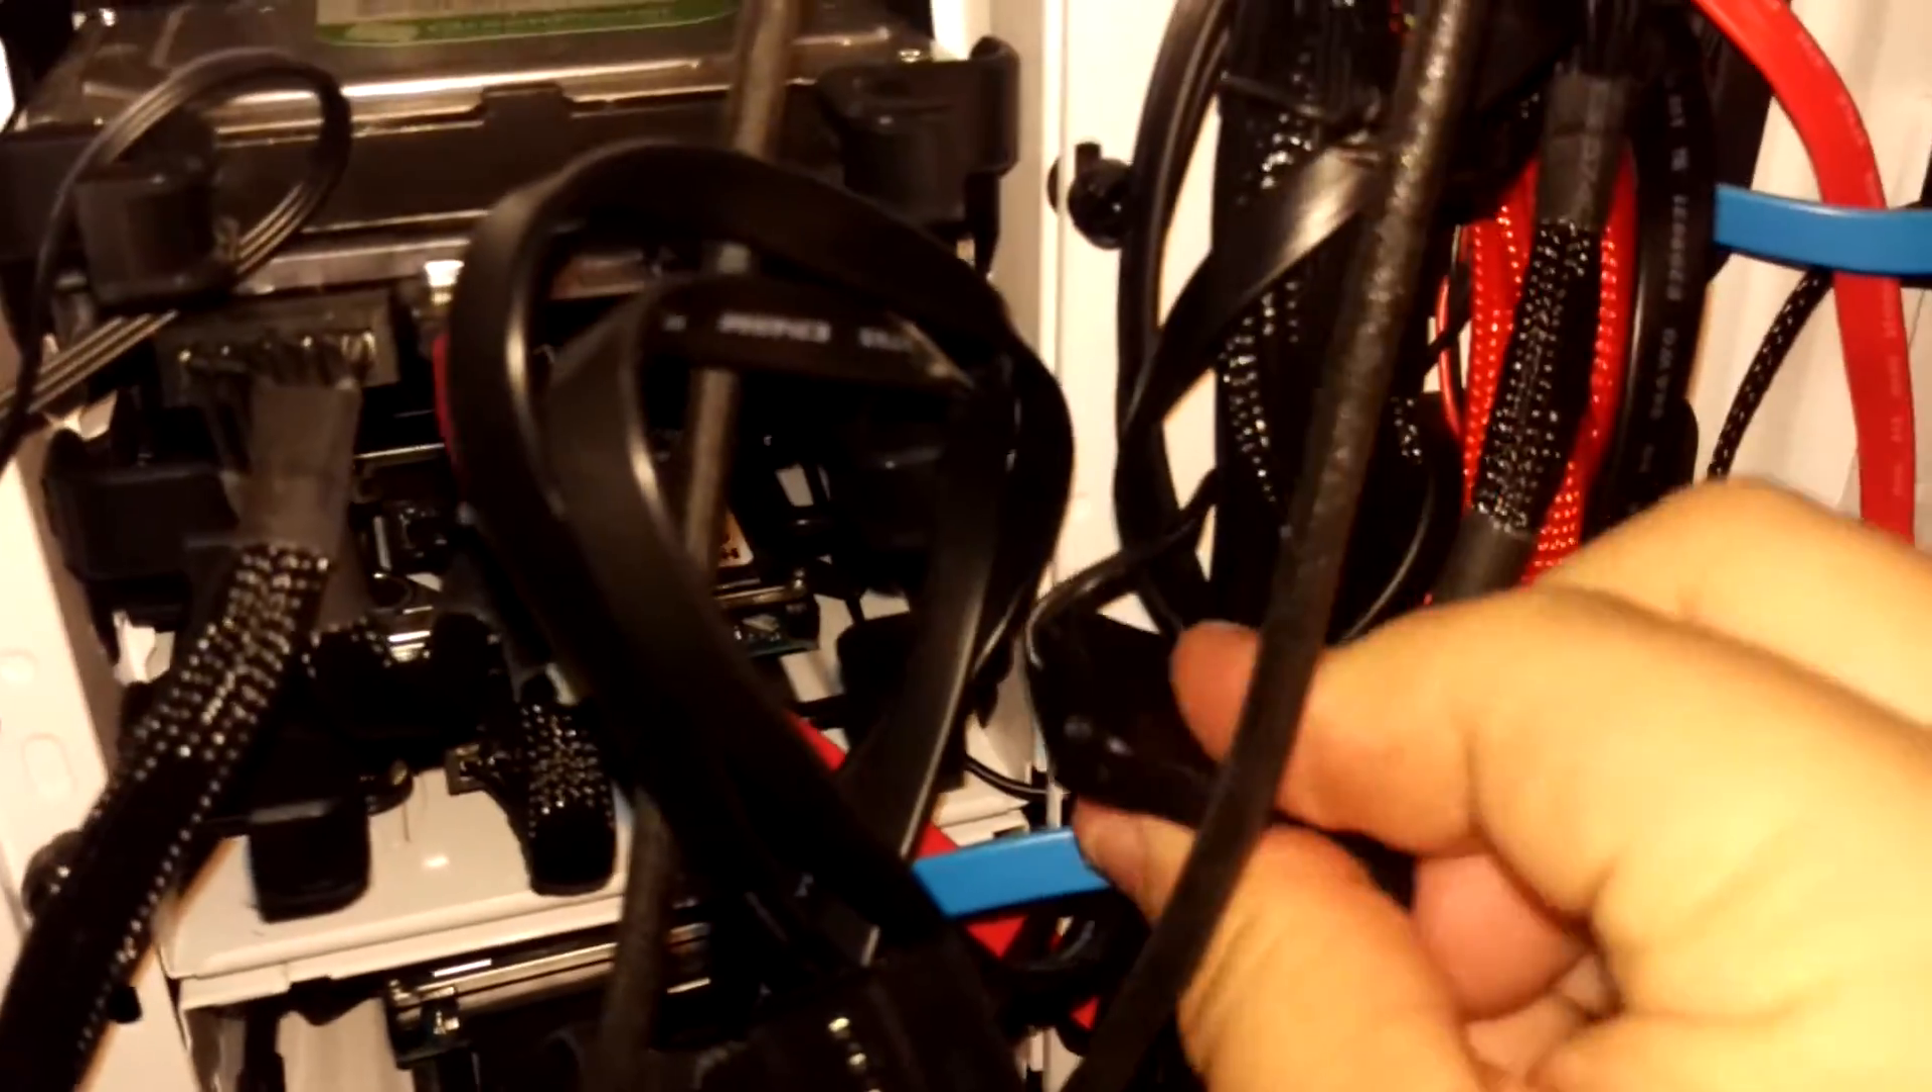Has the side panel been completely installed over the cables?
No.